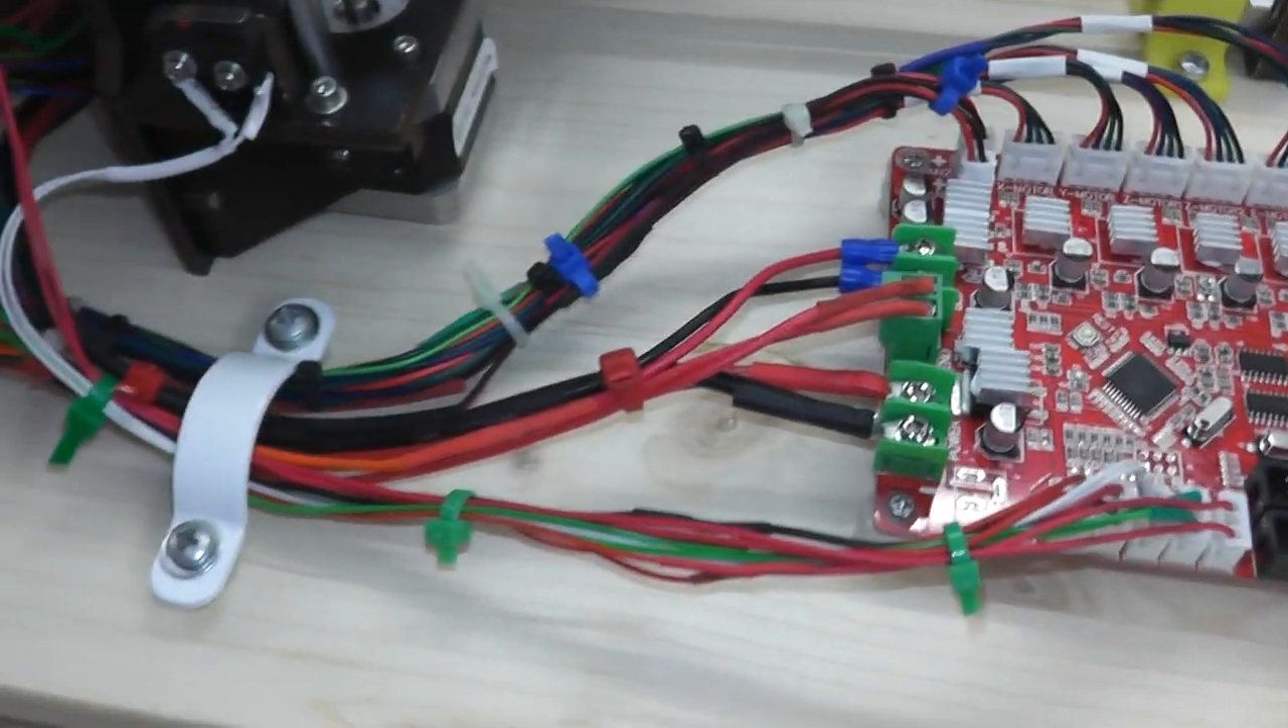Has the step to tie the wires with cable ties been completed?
Yes.